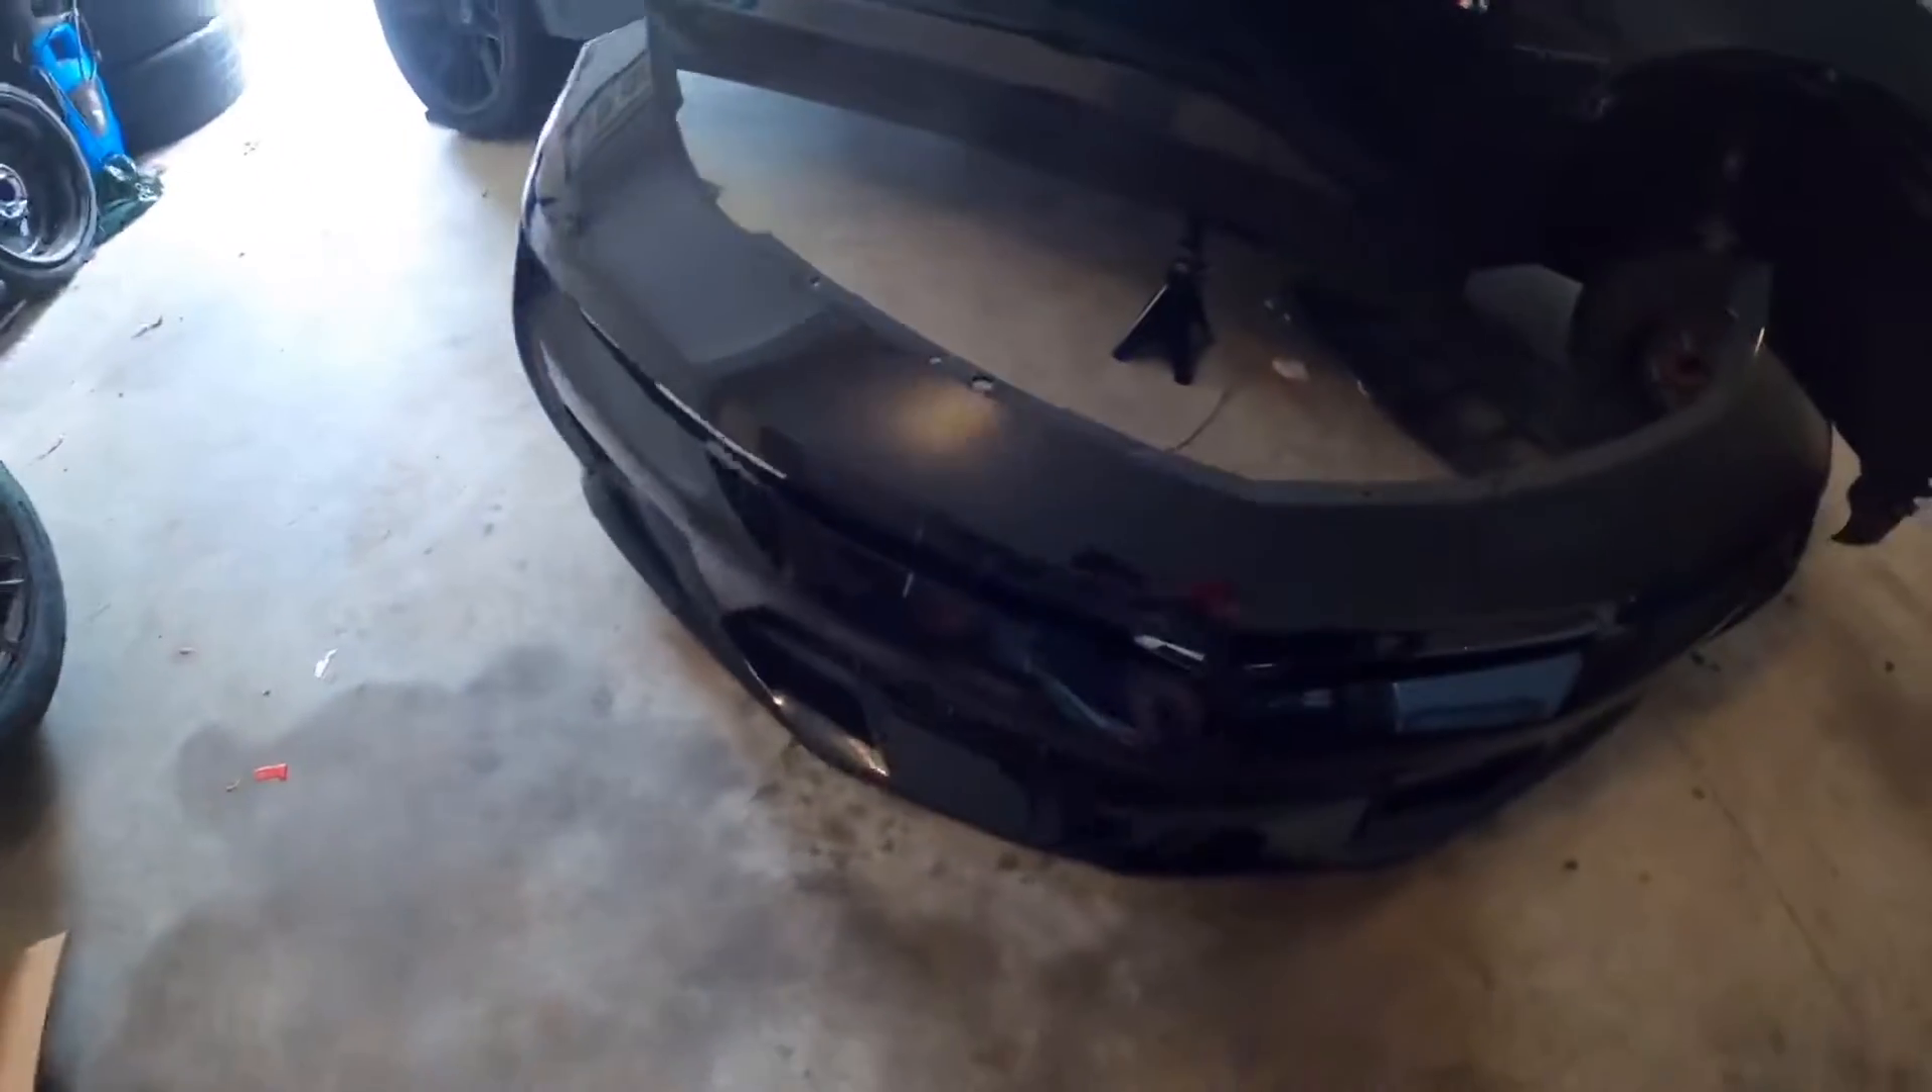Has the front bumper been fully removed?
Yes.